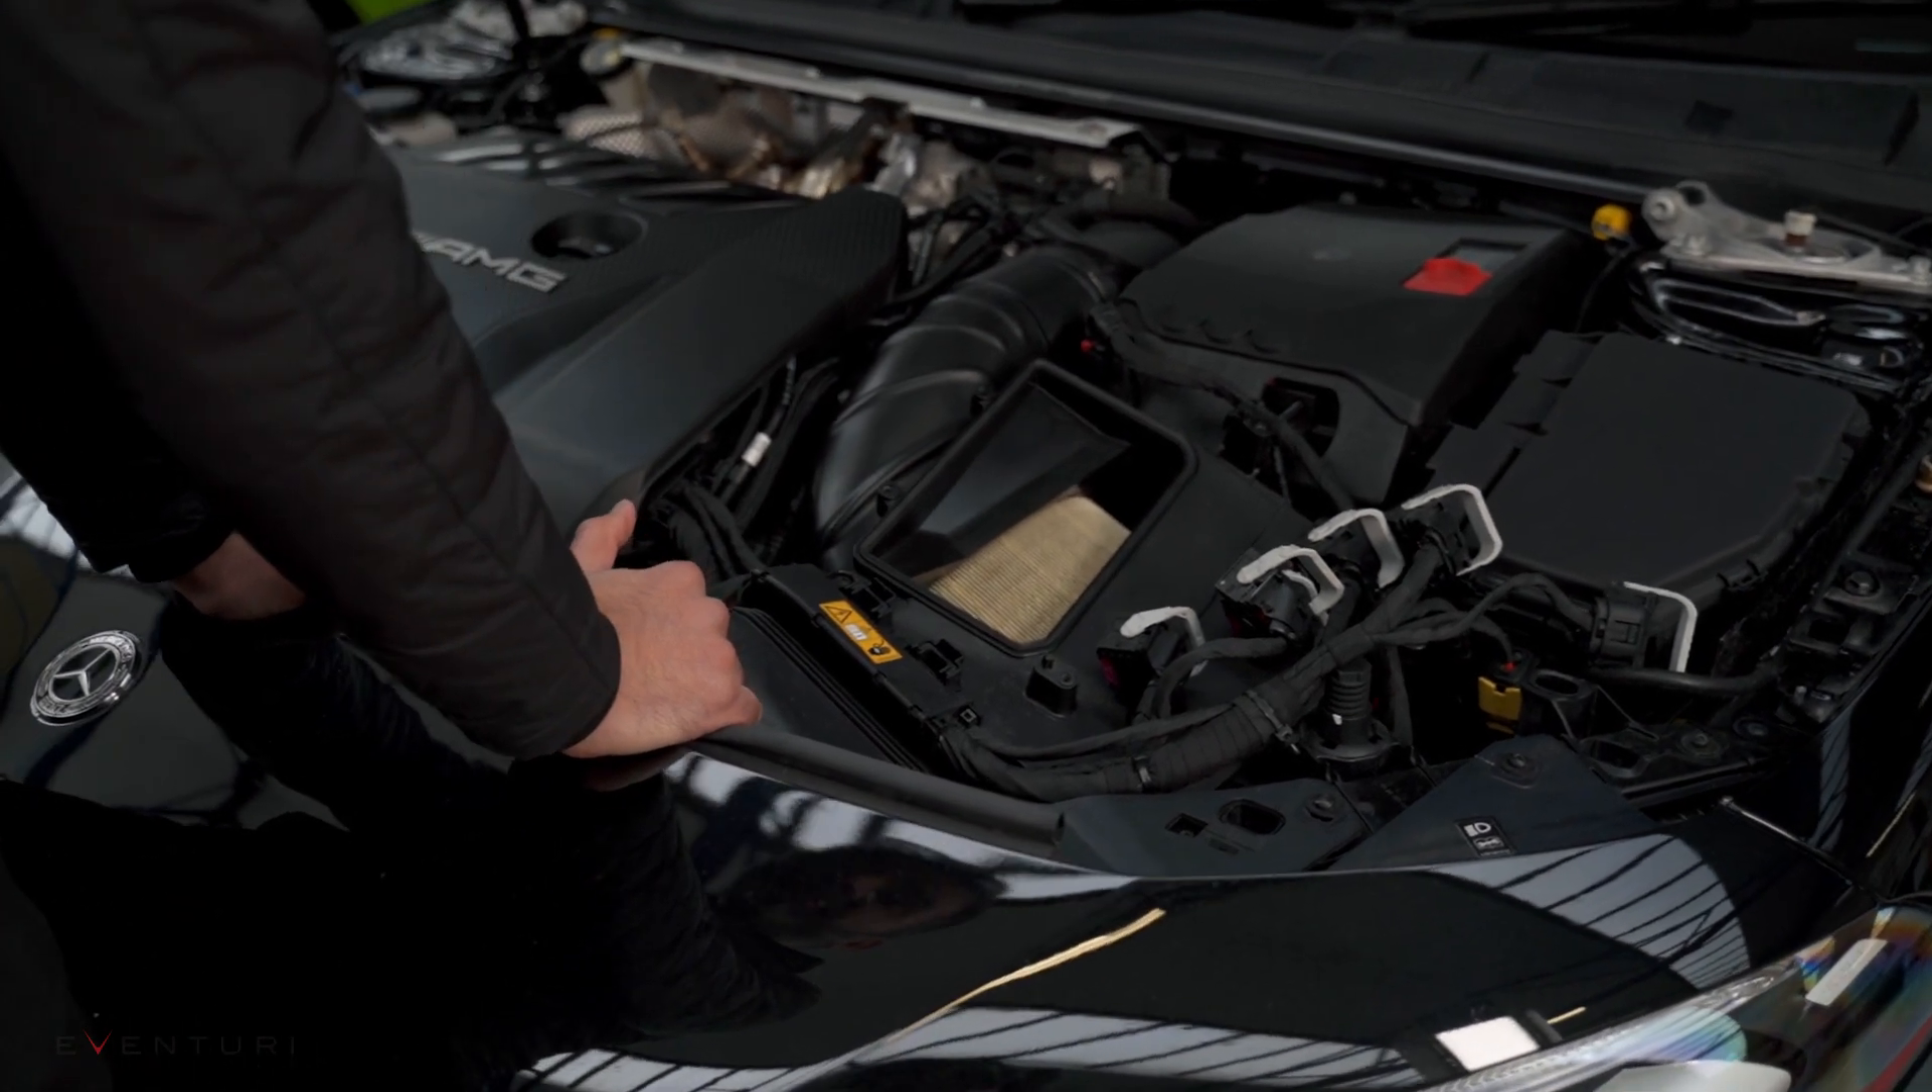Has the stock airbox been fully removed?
No.